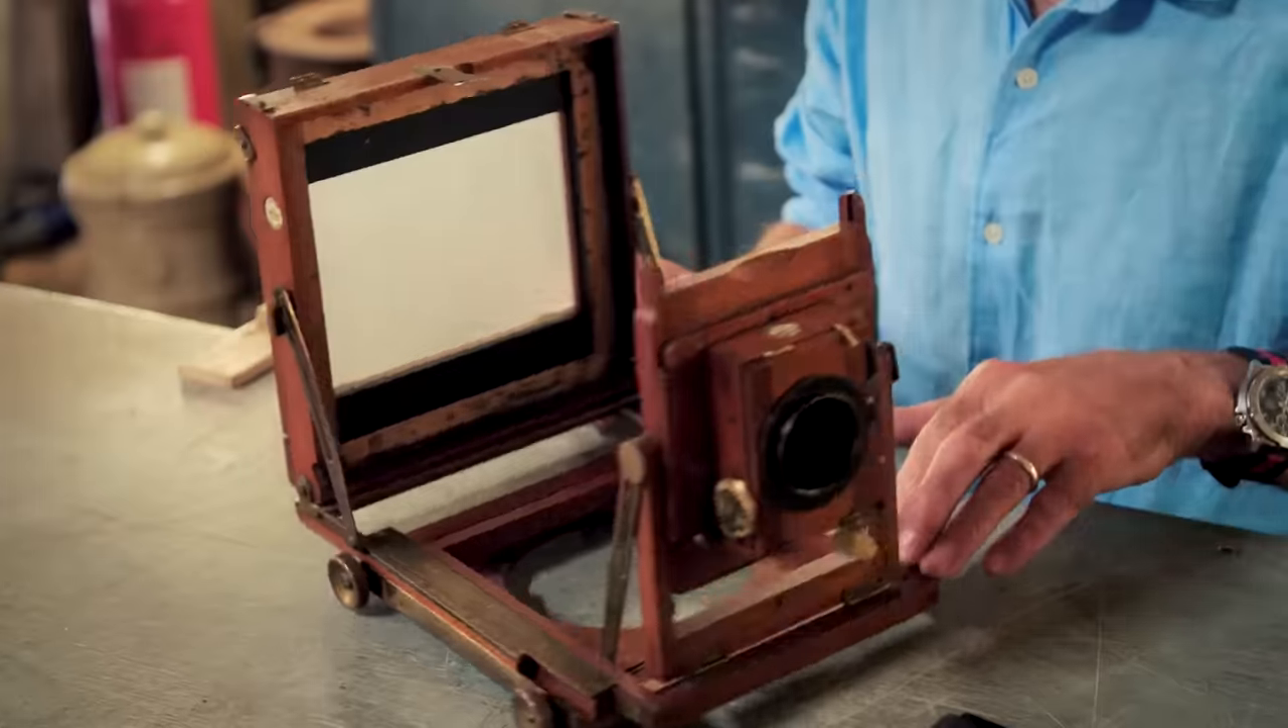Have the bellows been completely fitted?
No.